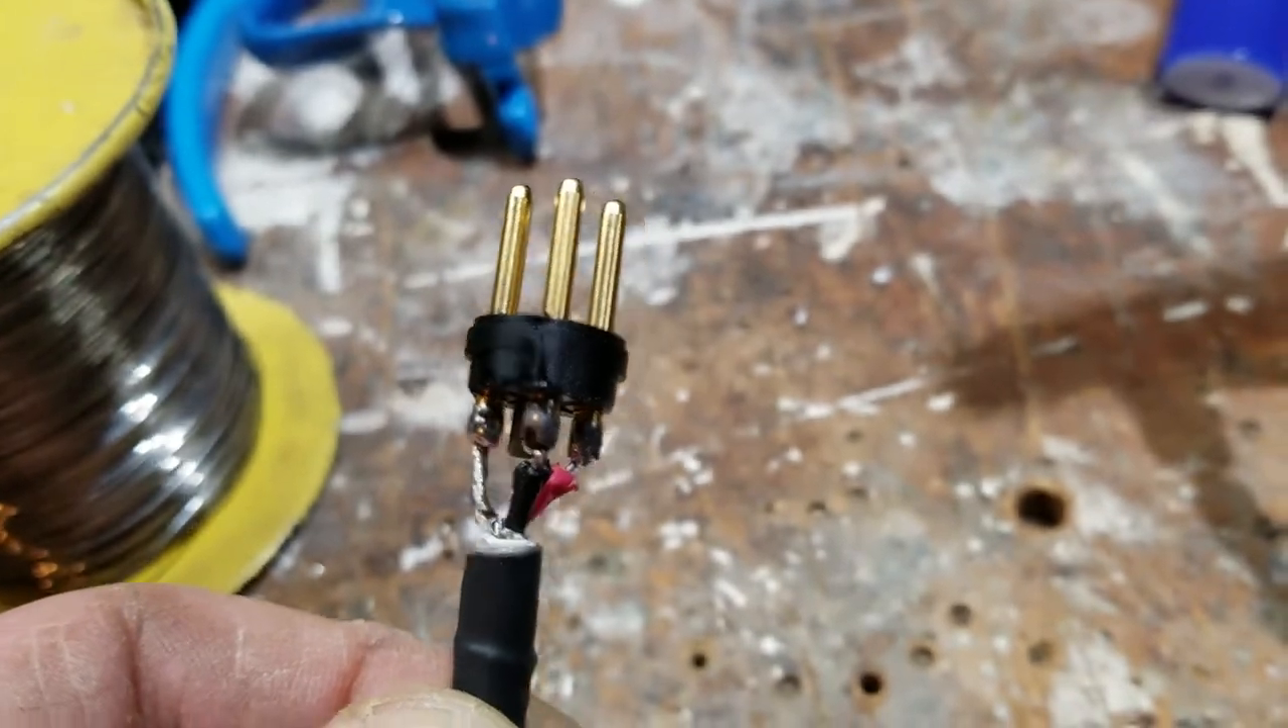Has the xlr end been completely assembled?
No.